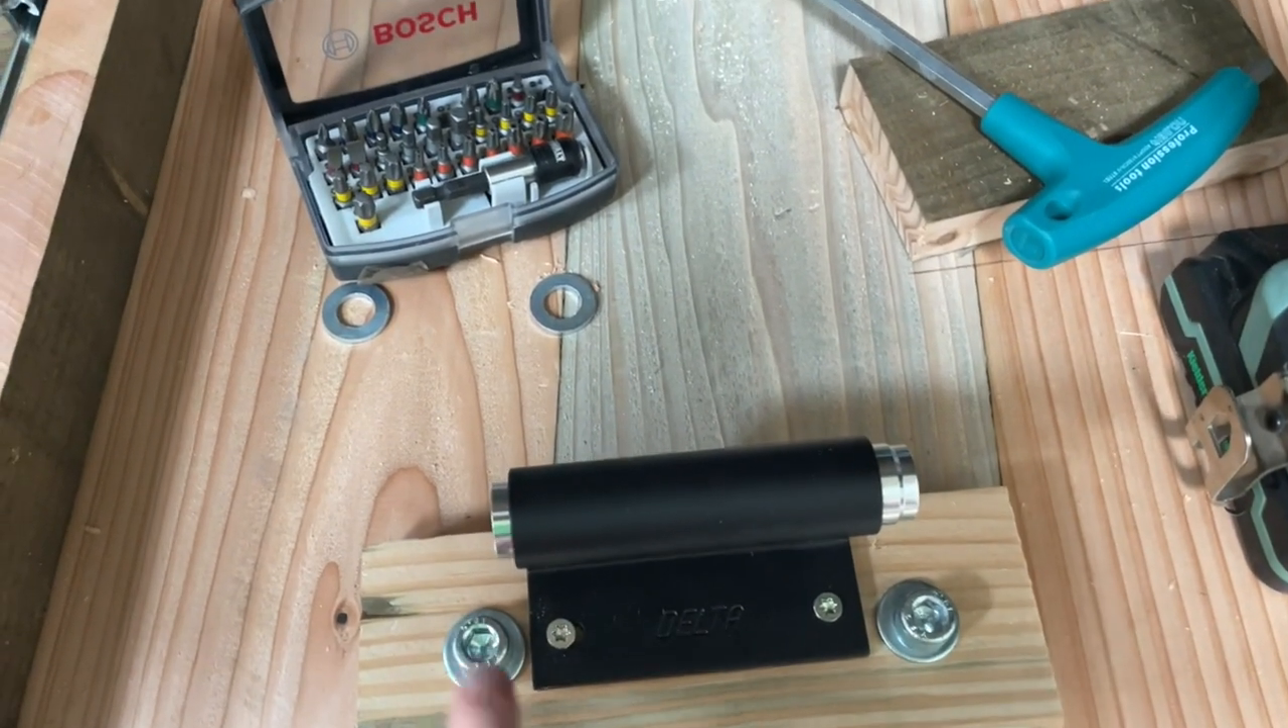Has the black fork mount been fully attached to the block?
Yes.